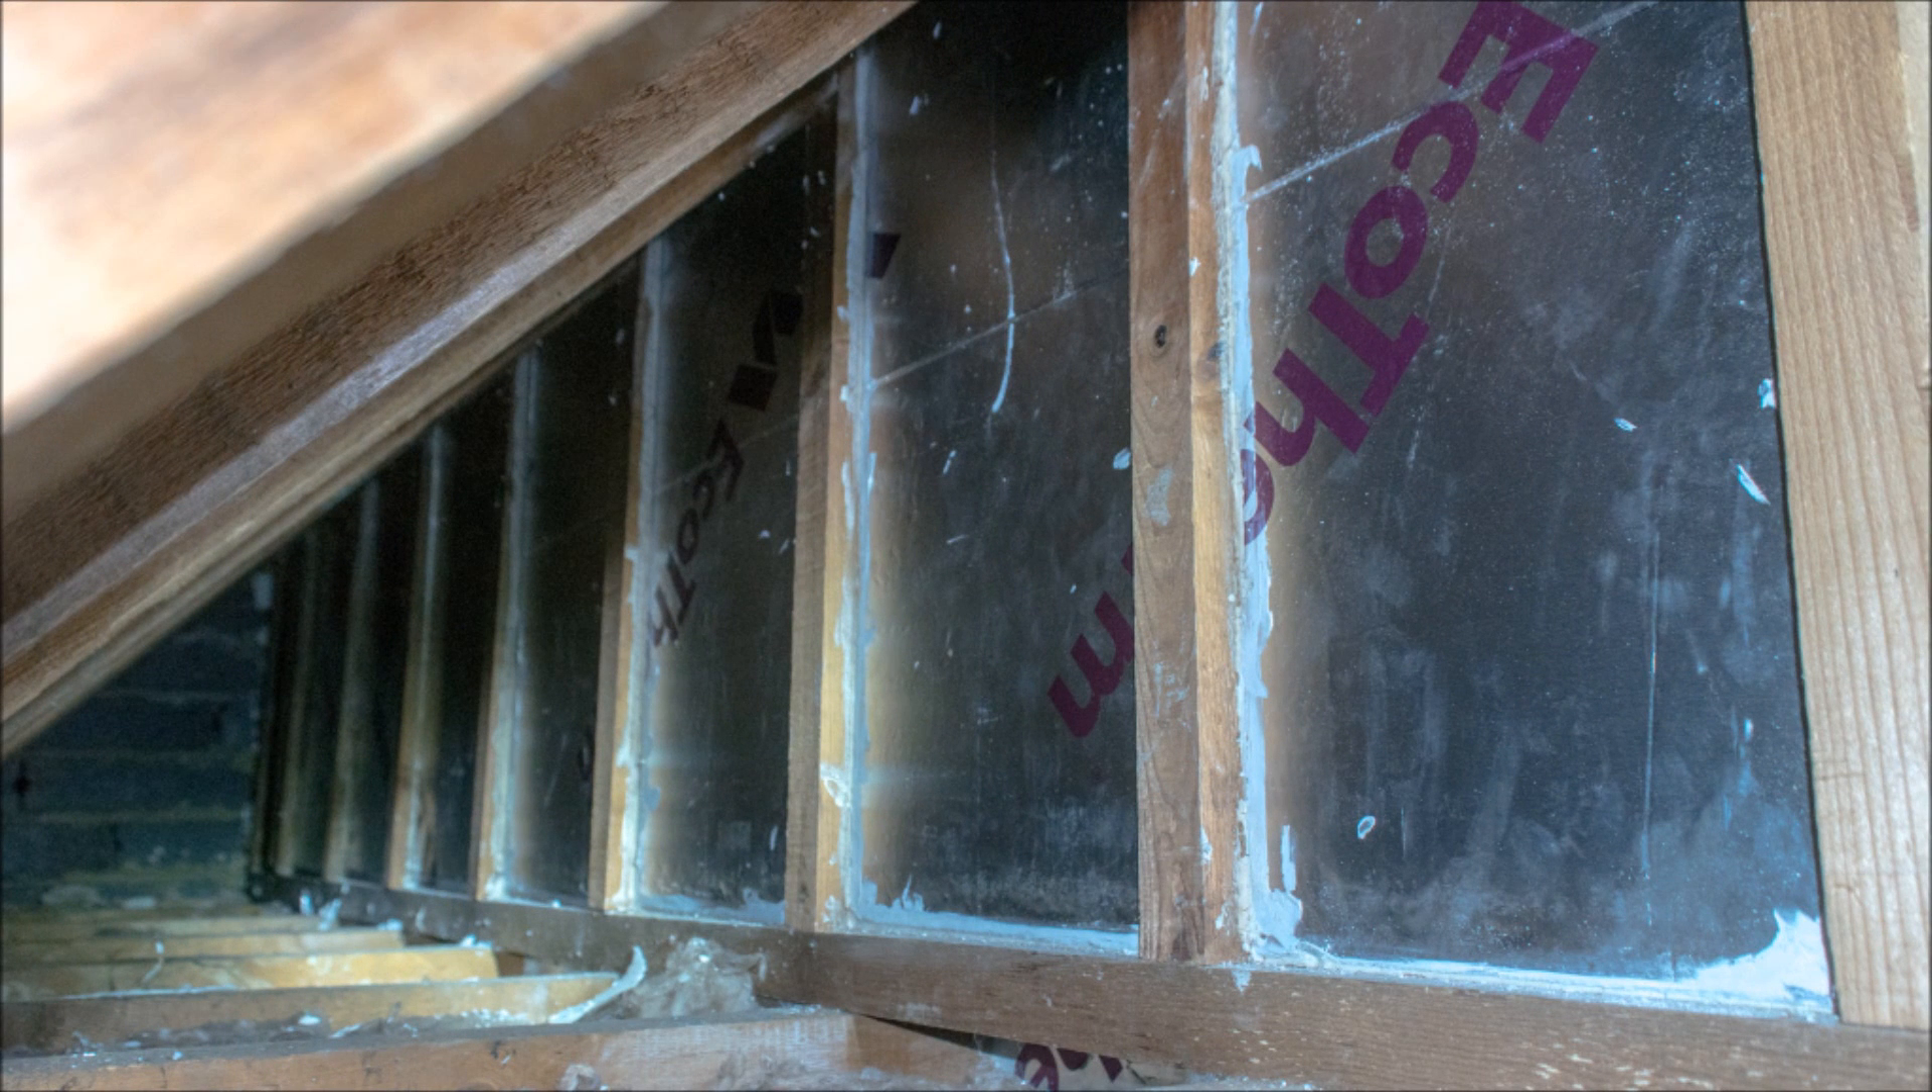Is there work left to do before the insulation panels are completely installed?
No.